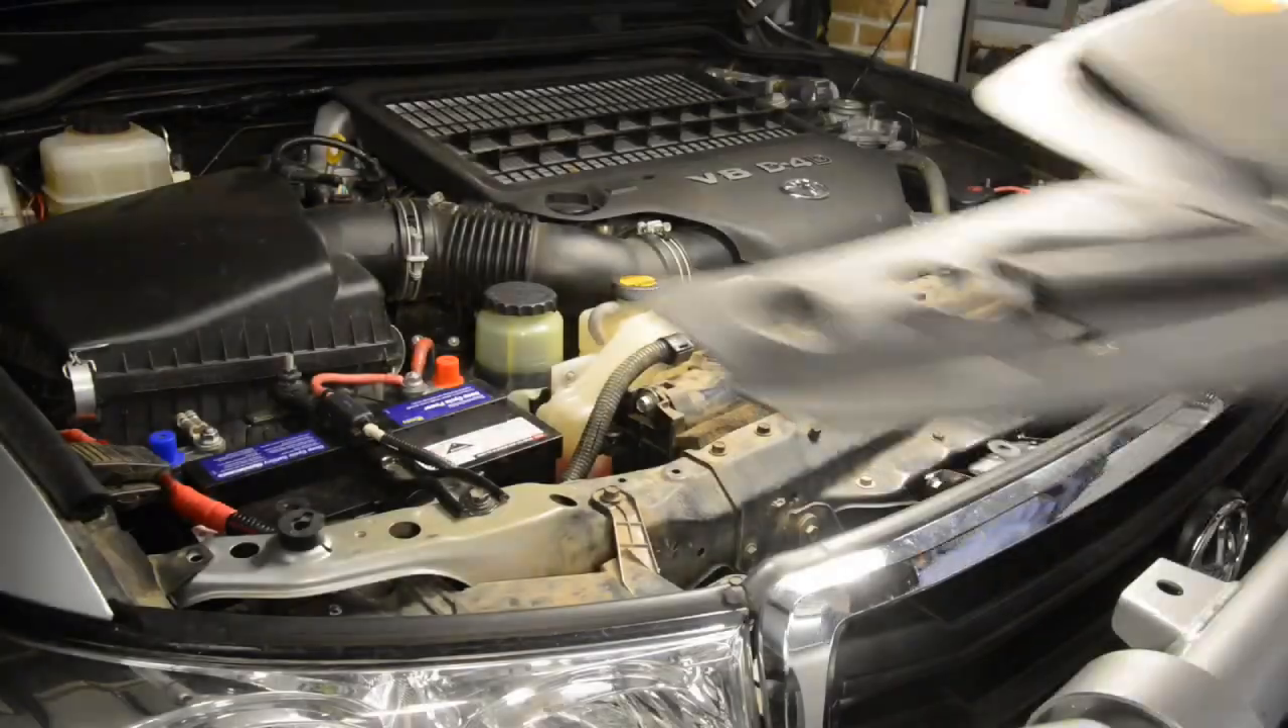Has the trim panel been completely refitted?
No.